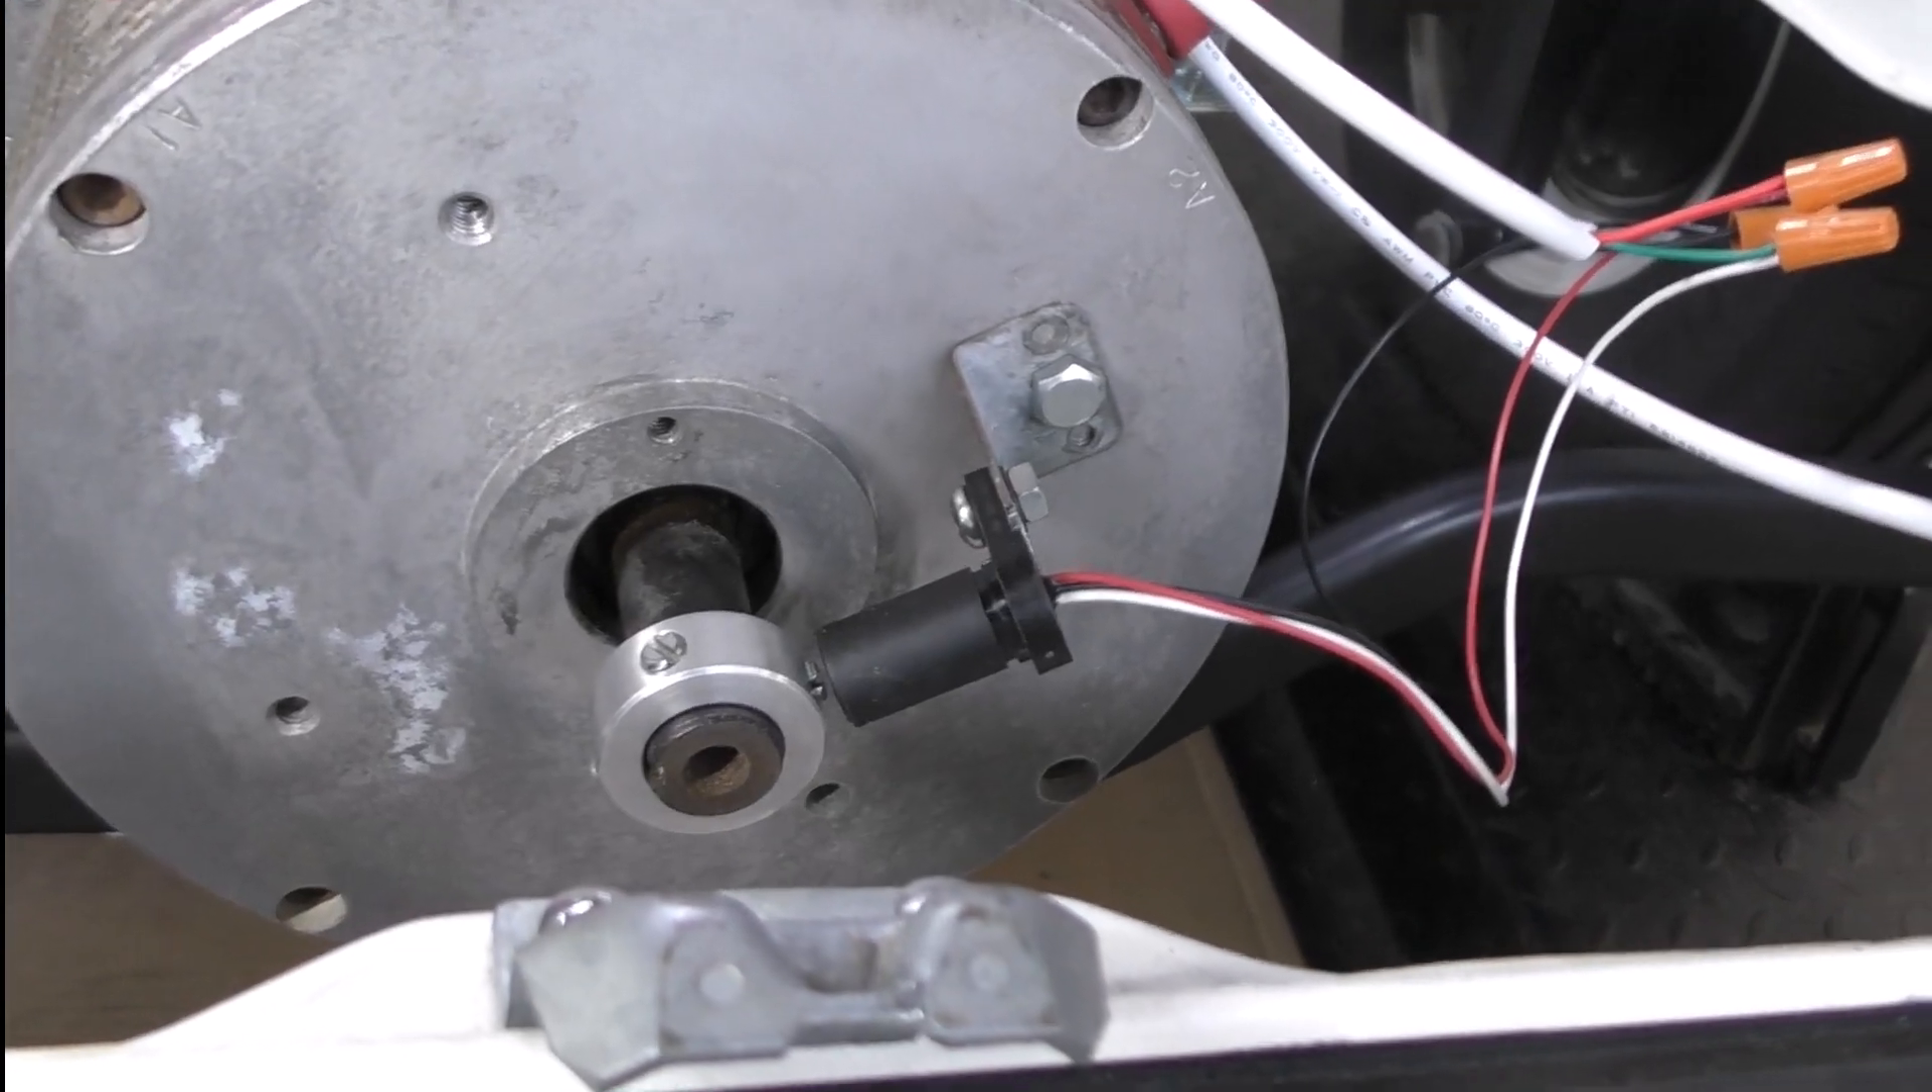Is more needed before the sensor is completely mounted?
No.